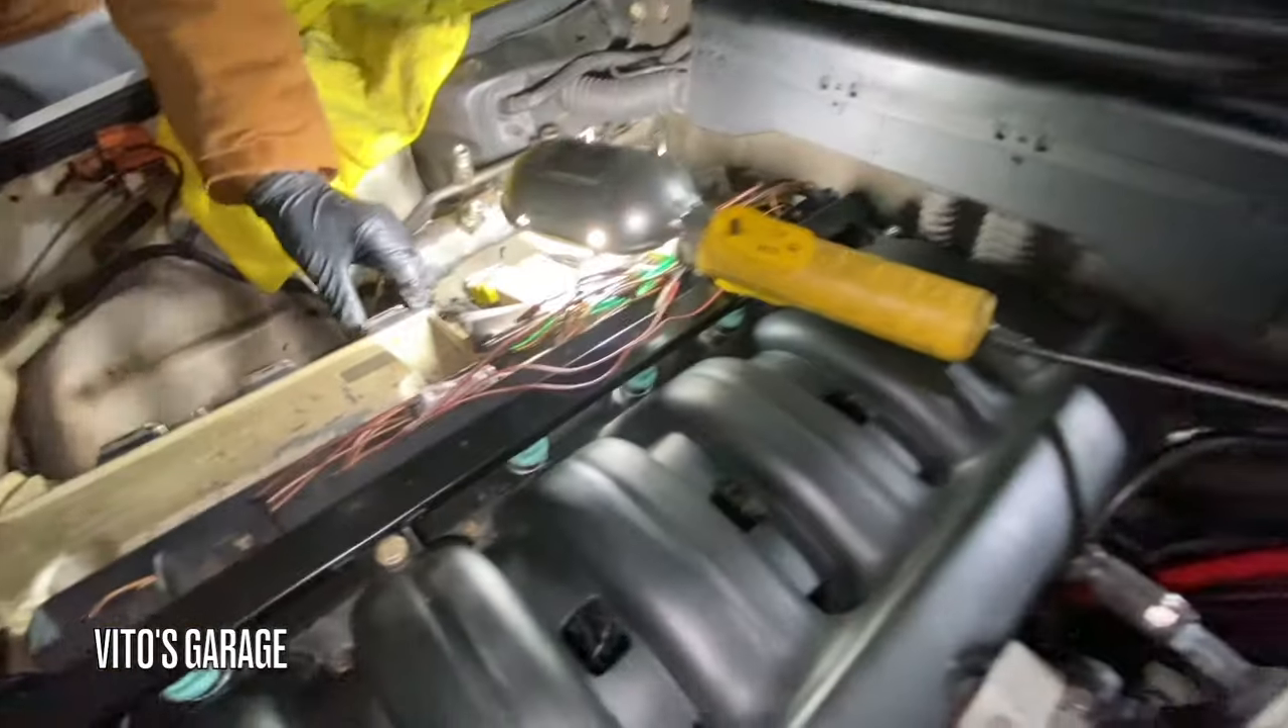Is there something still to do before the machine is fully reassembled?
Yes.